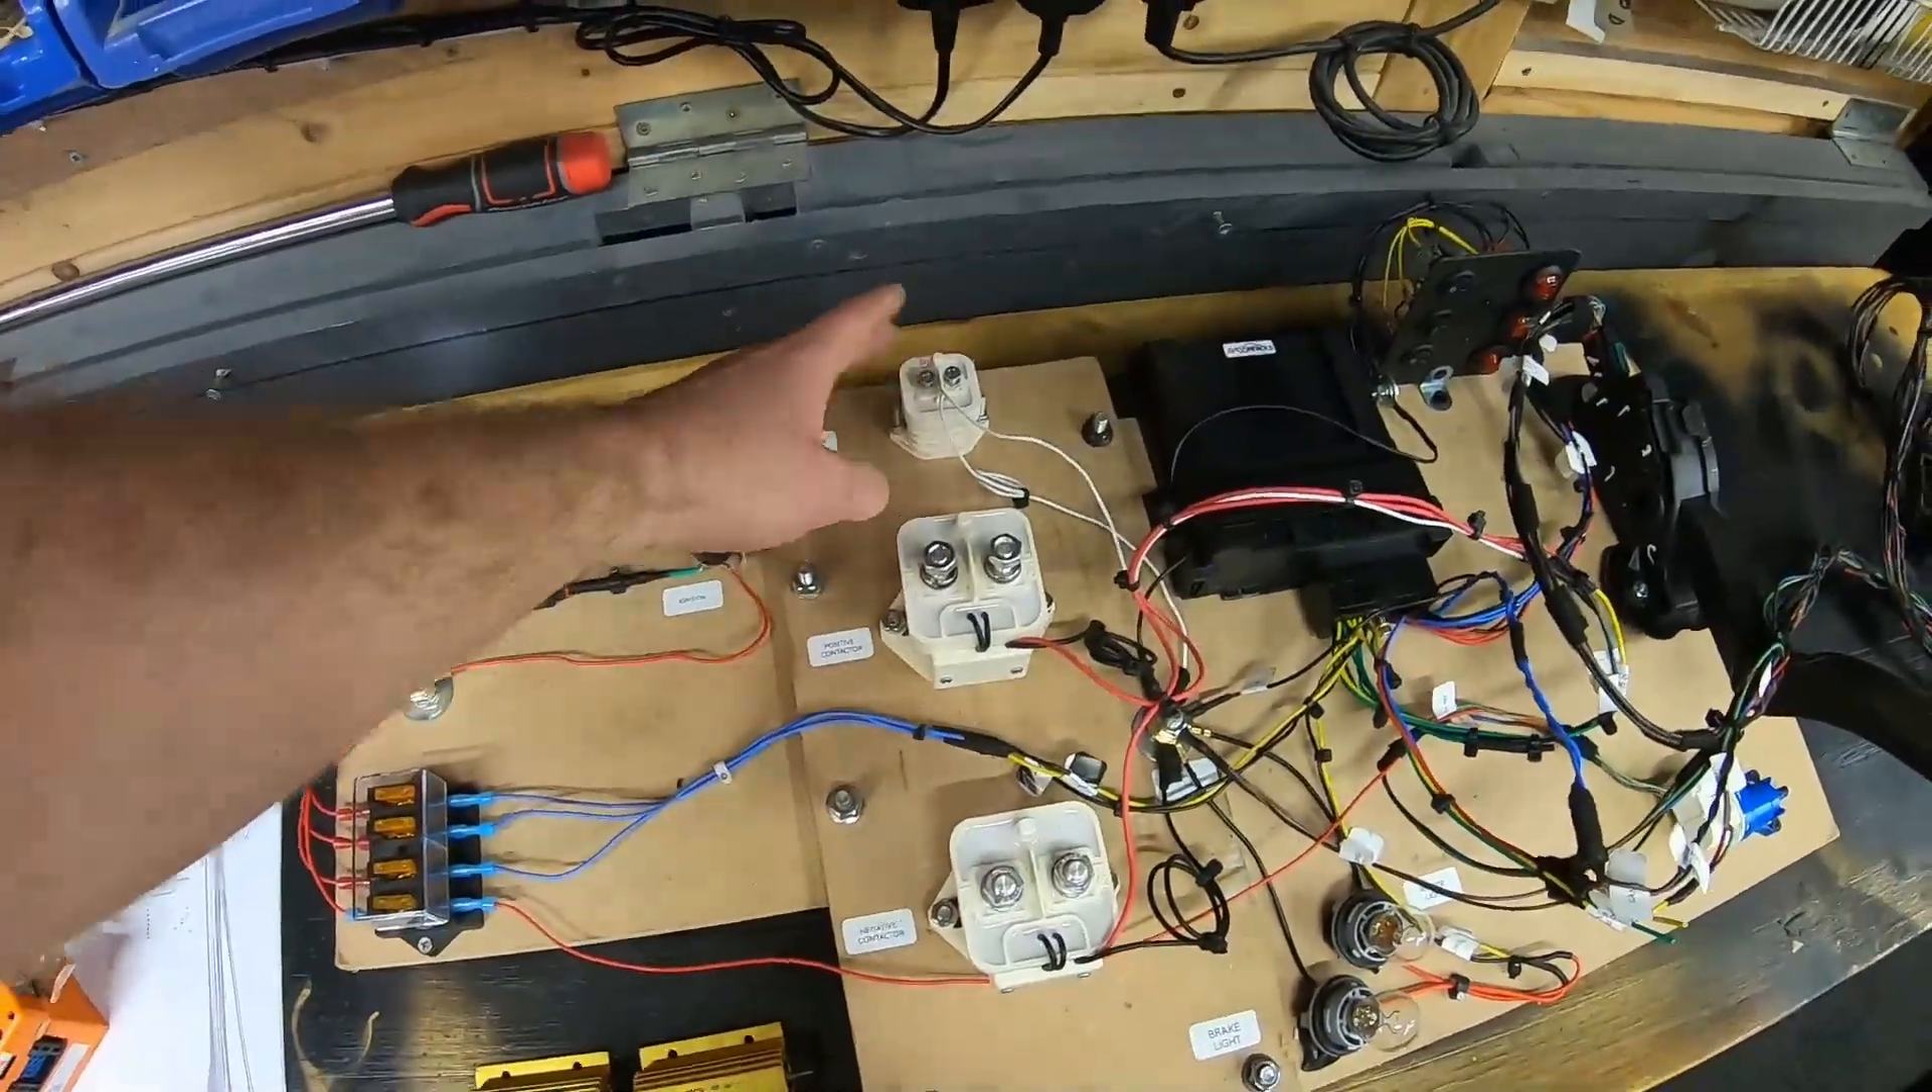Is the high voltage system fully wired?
No.